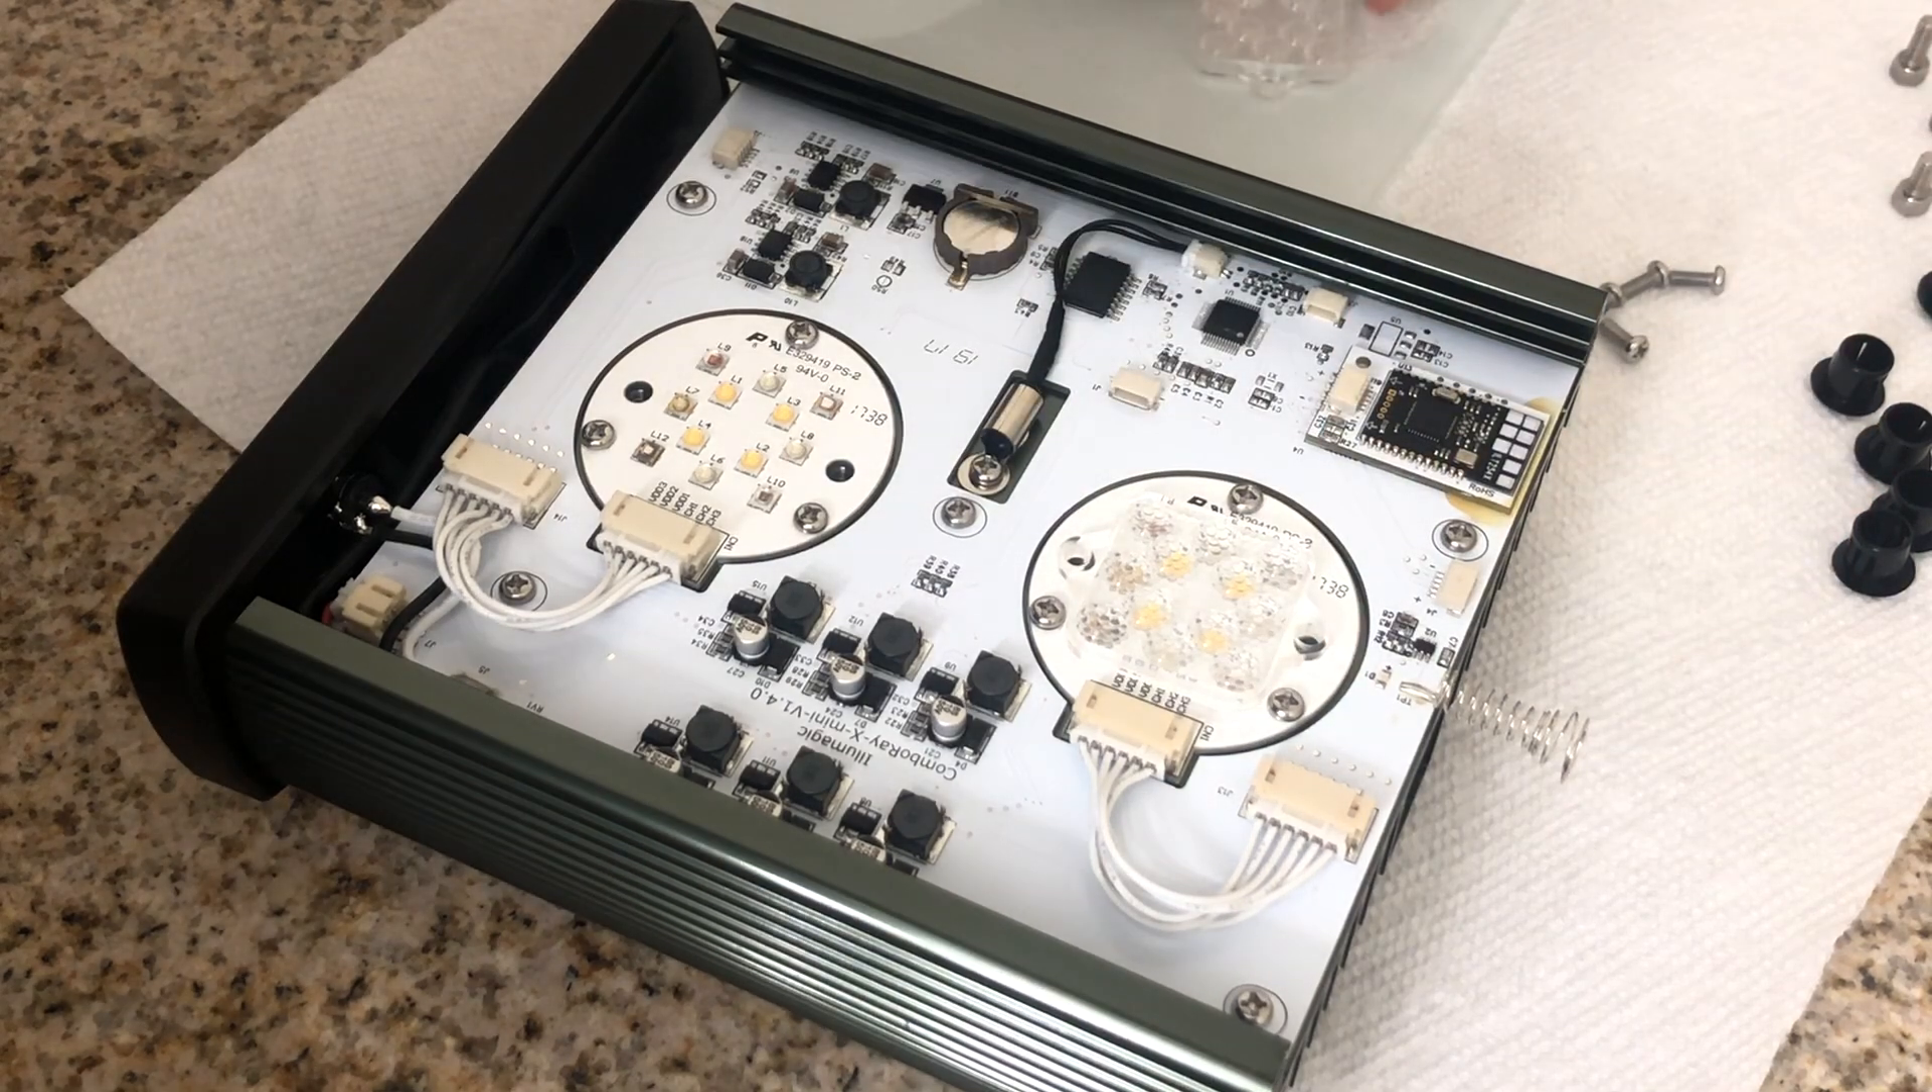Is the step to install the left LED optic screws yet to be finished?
Yes.